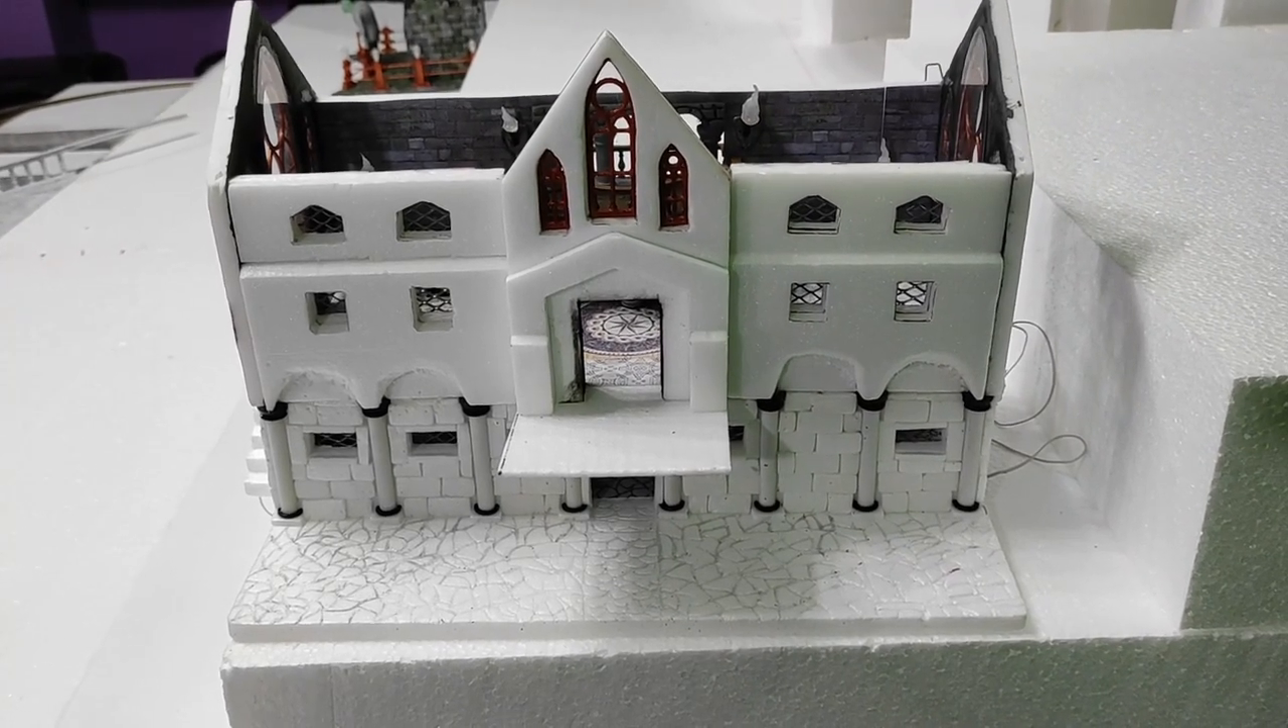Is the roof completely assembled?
No.